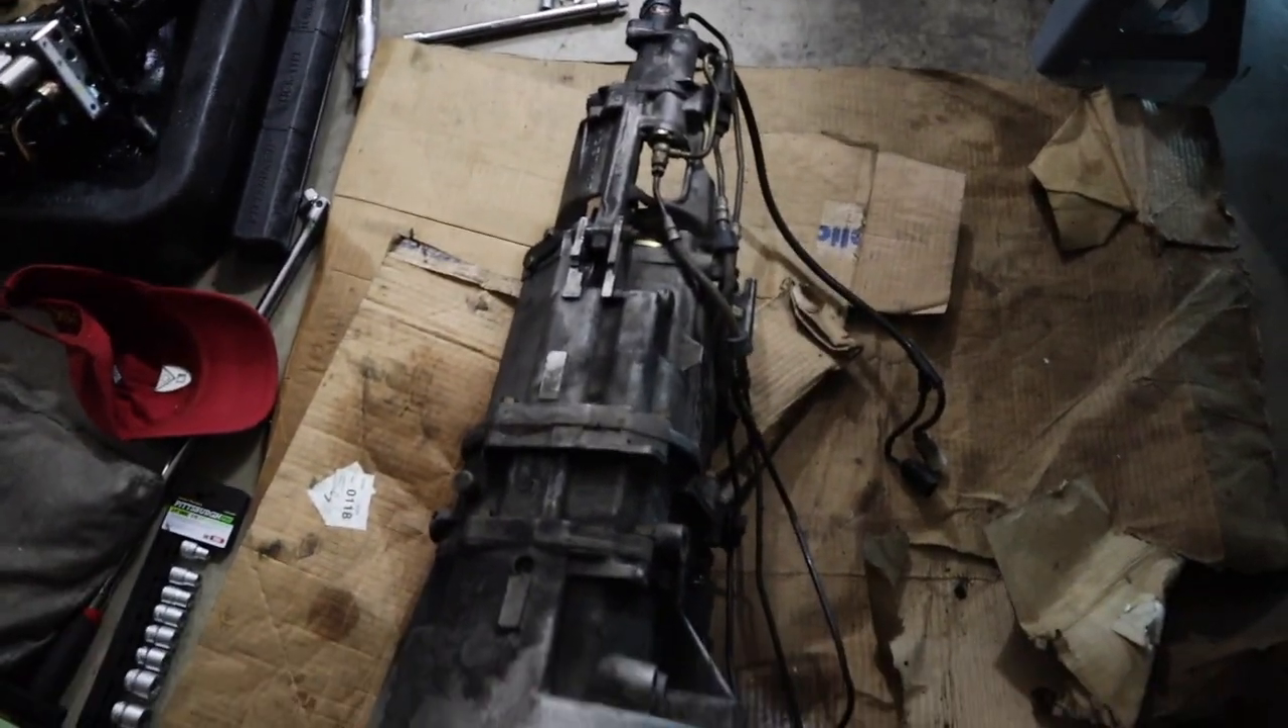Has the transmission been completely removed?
Yes.